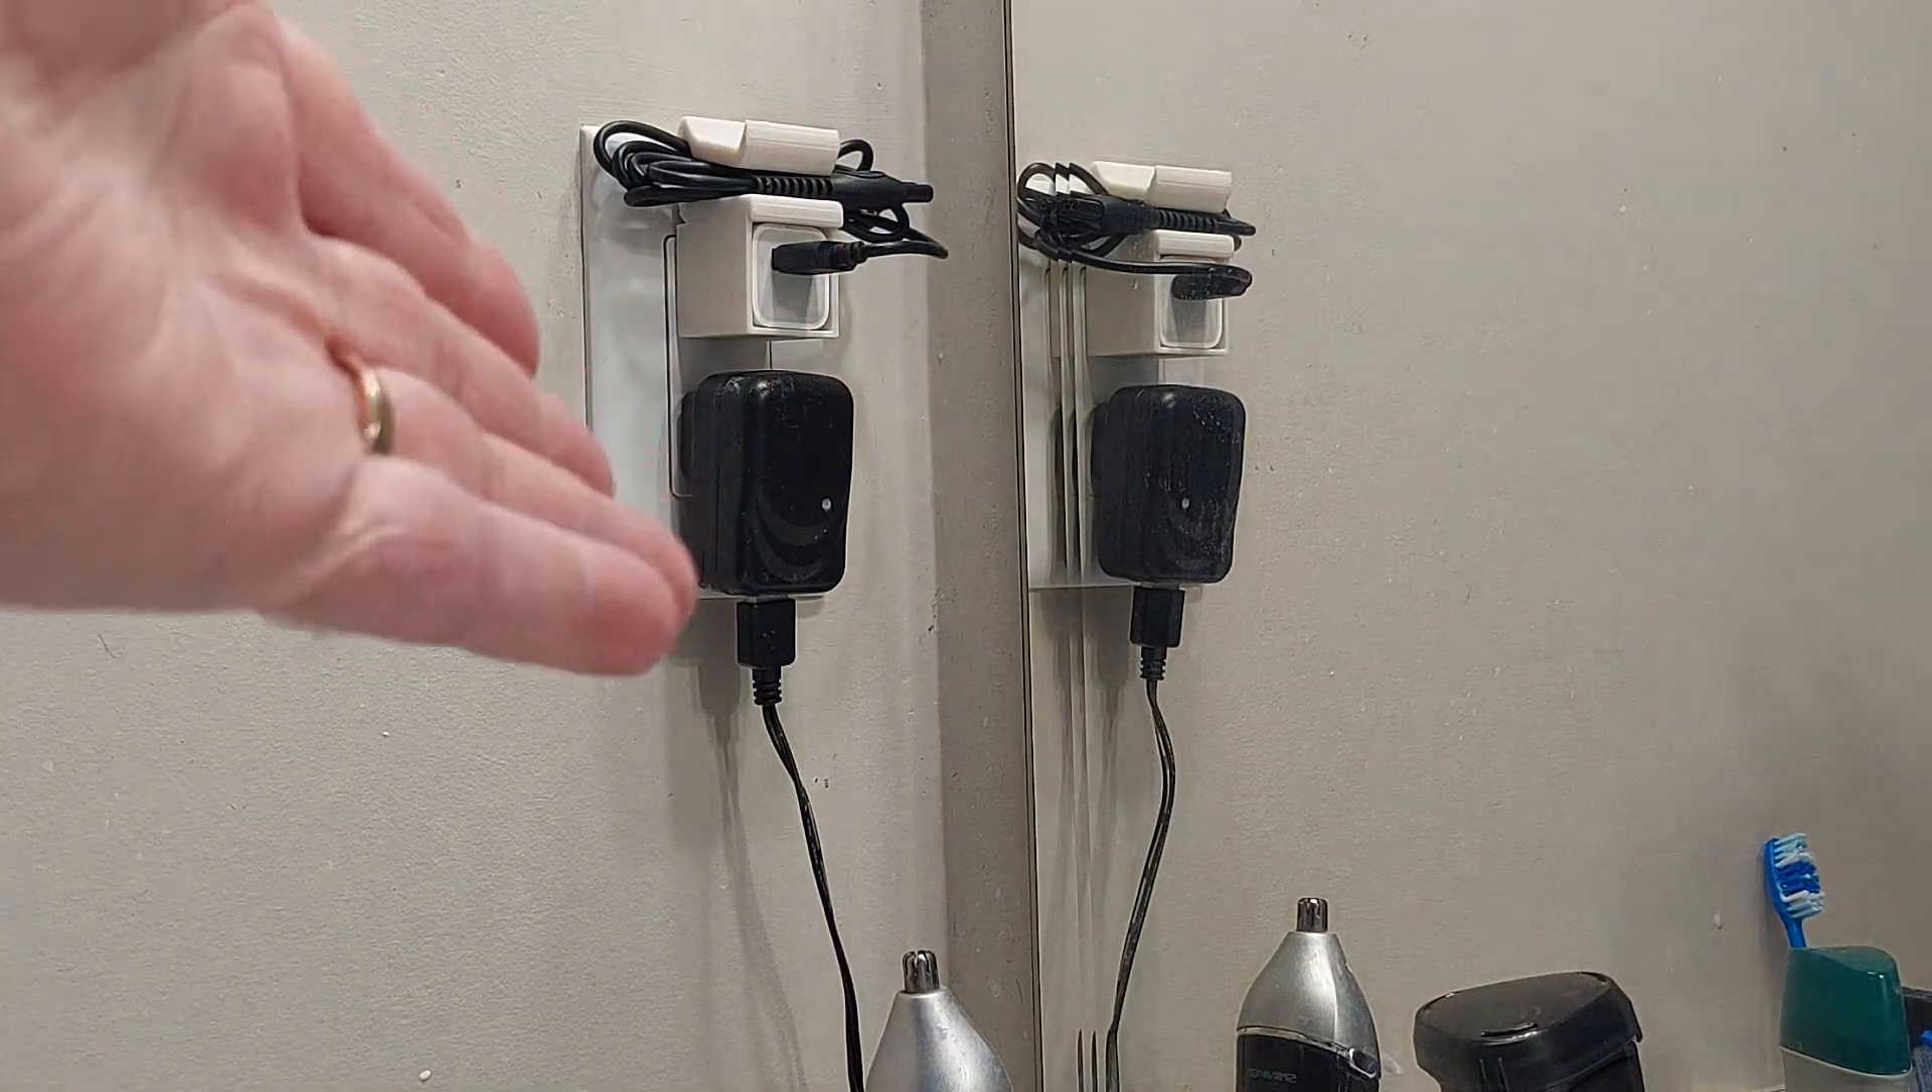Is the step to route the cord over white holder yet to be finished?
No.